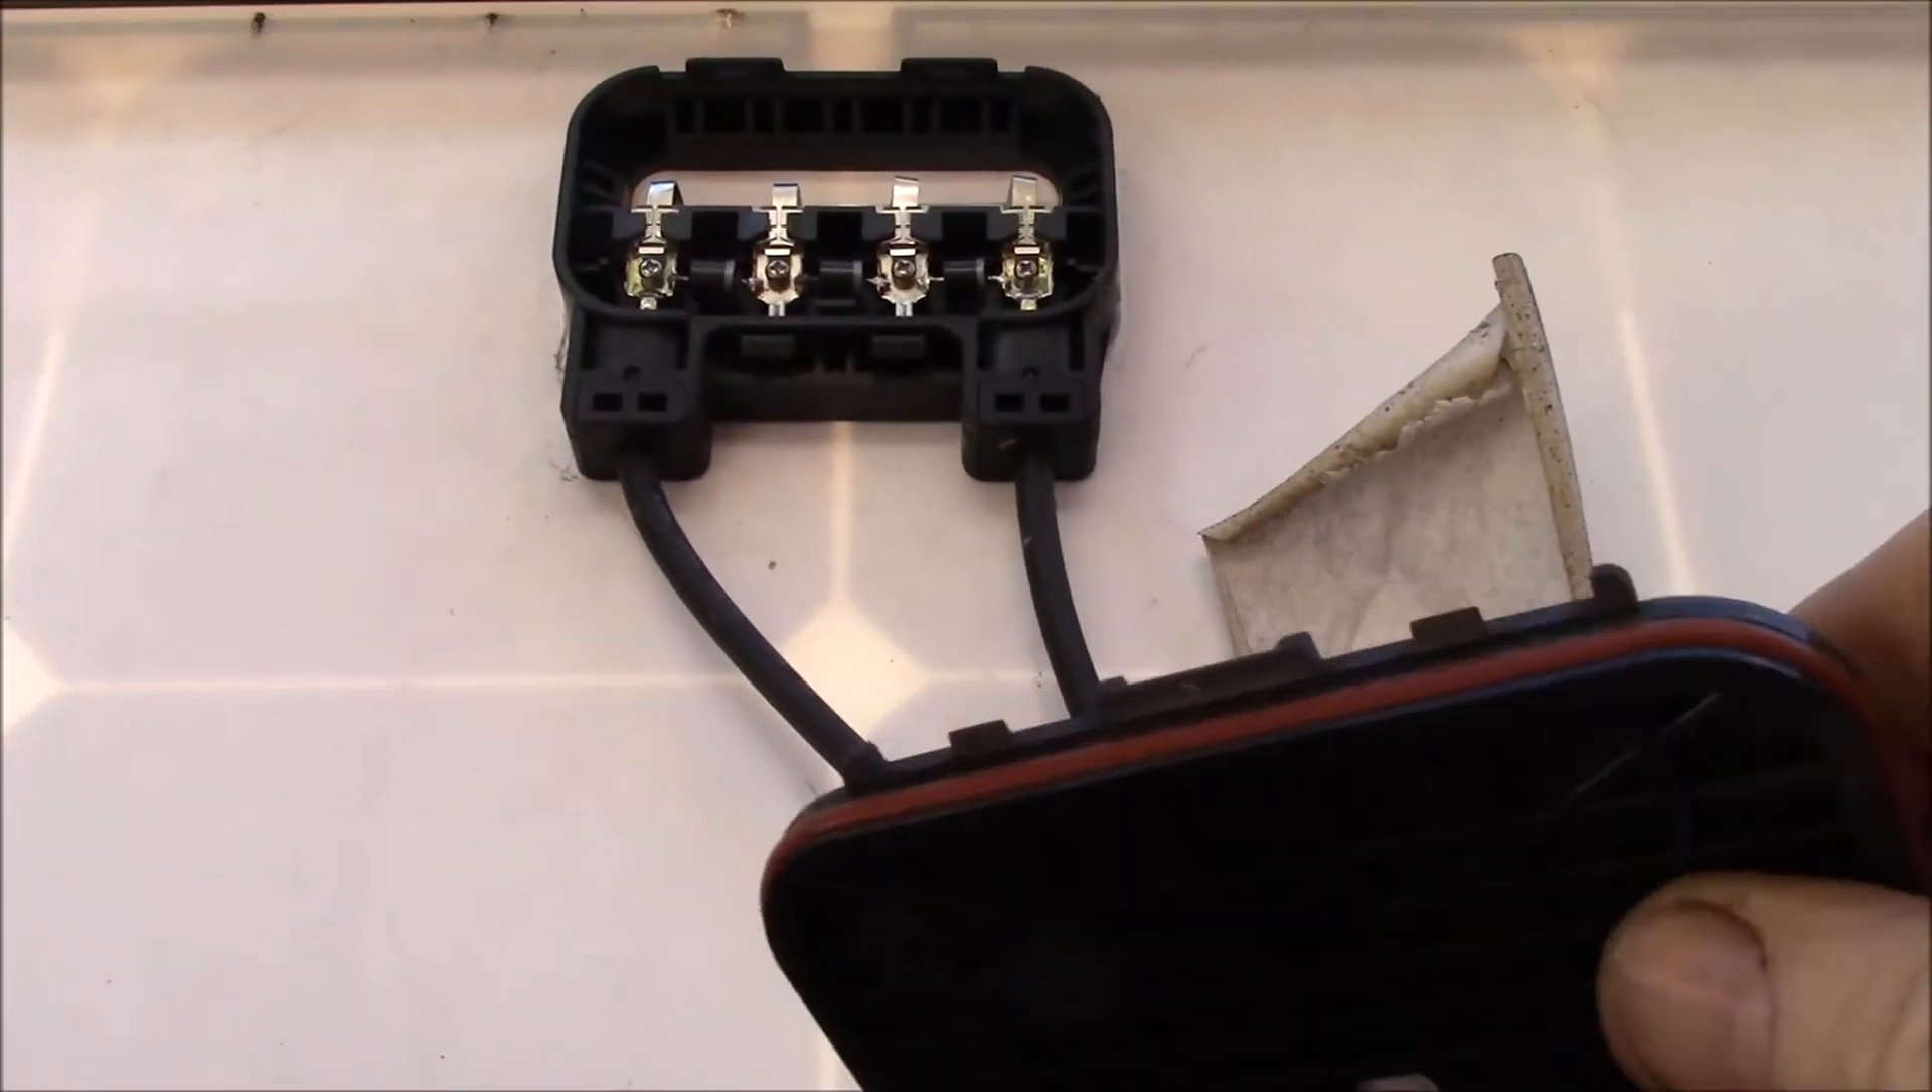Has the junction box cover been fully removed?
Yes.